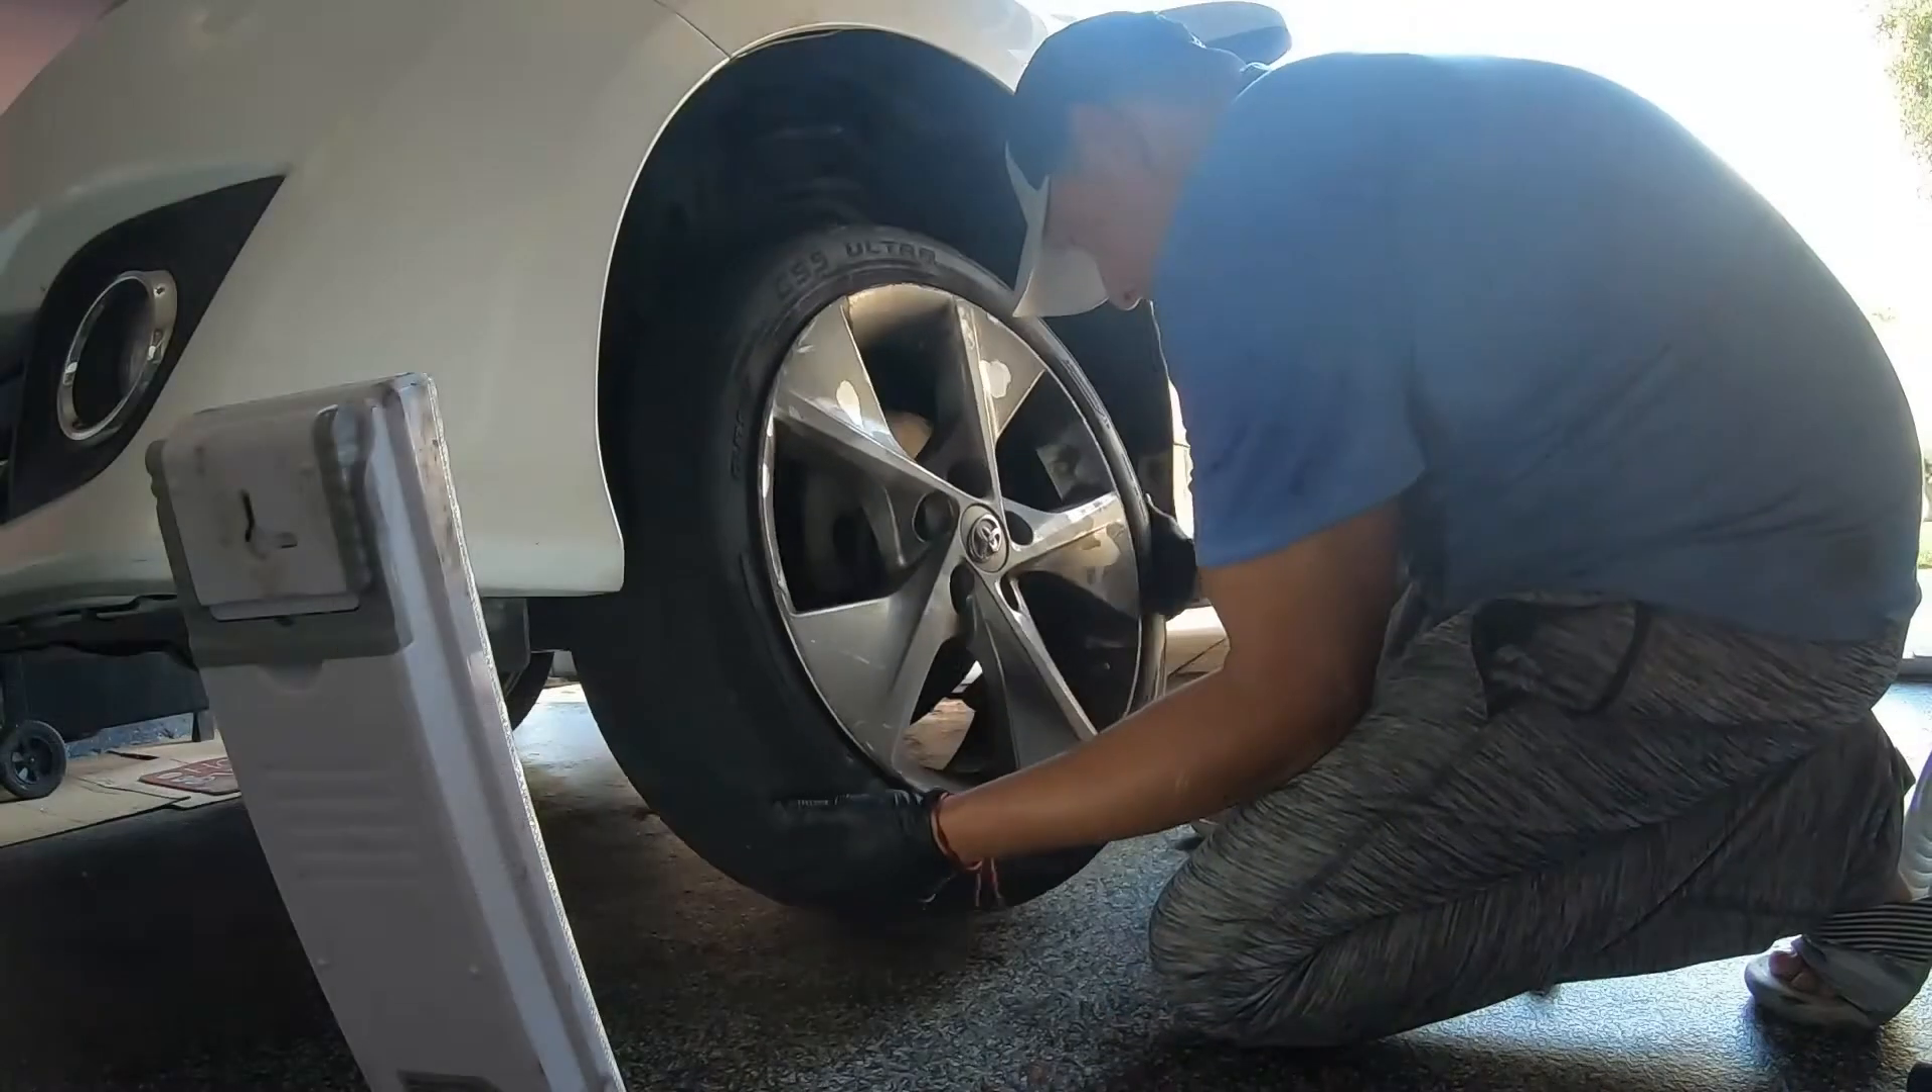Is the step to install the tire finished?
No.